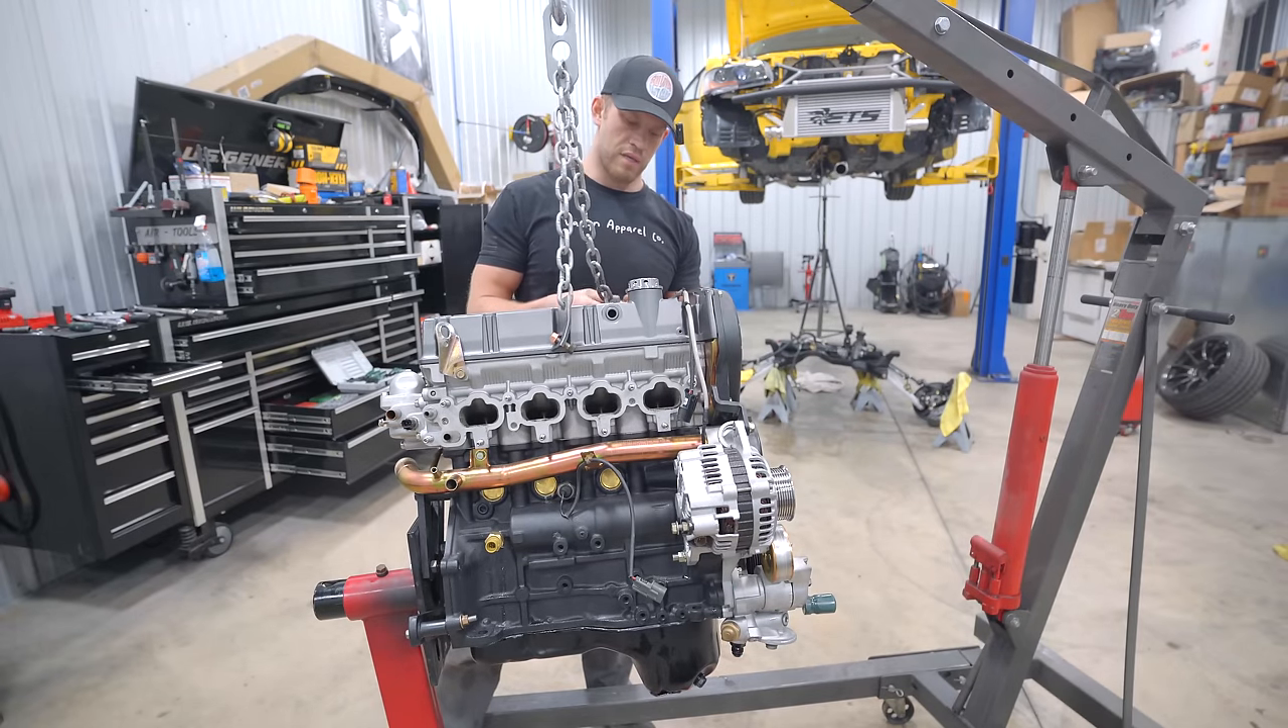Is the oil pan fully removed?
No.